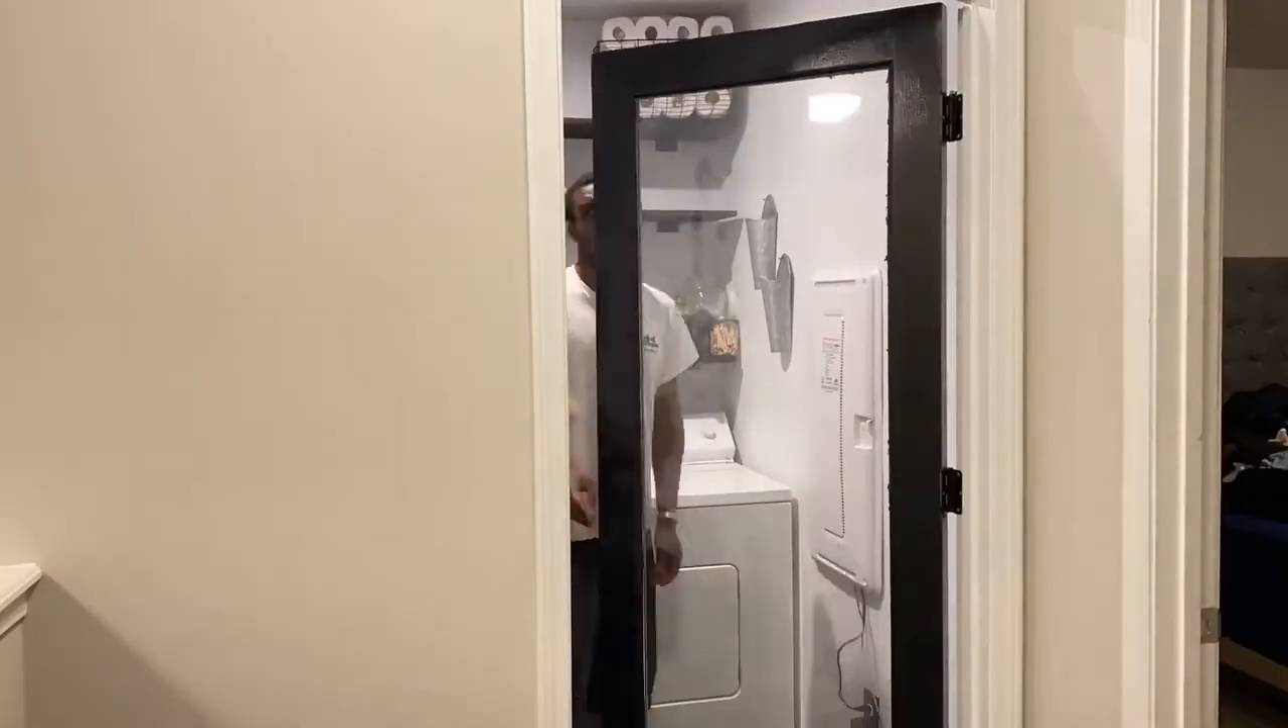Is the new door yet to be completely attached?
No.